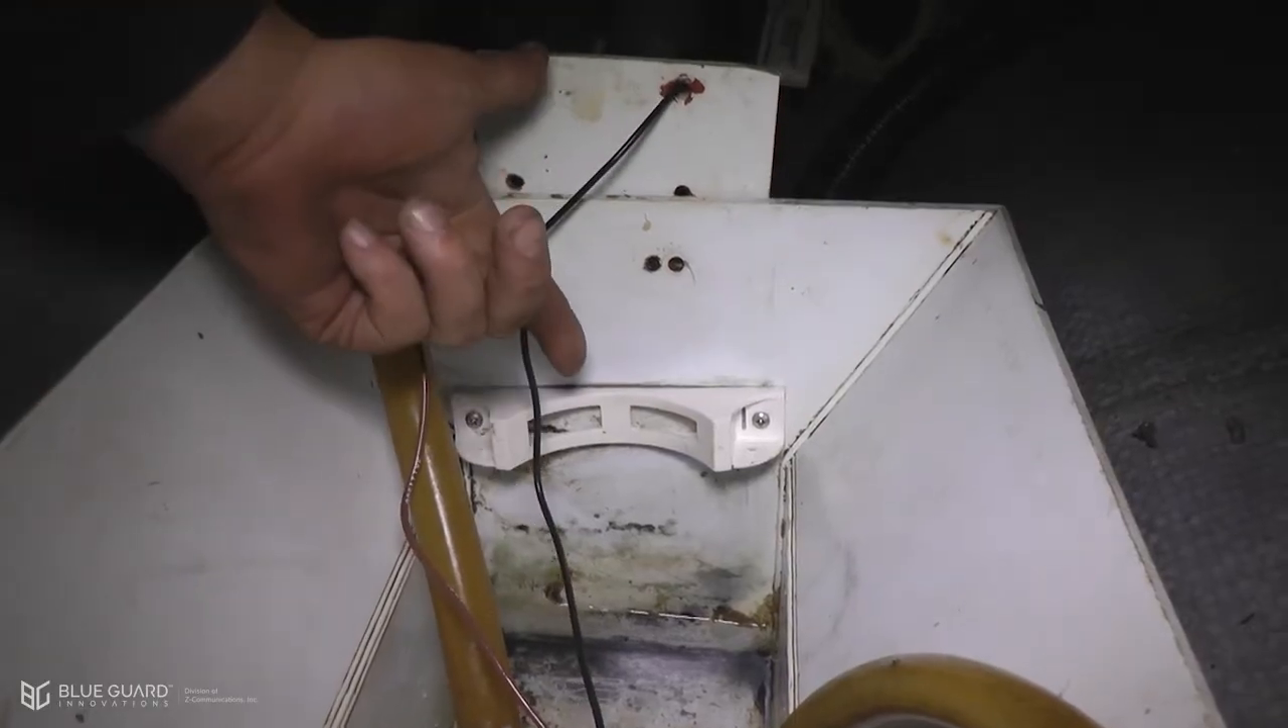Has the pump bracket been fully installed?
Yes.